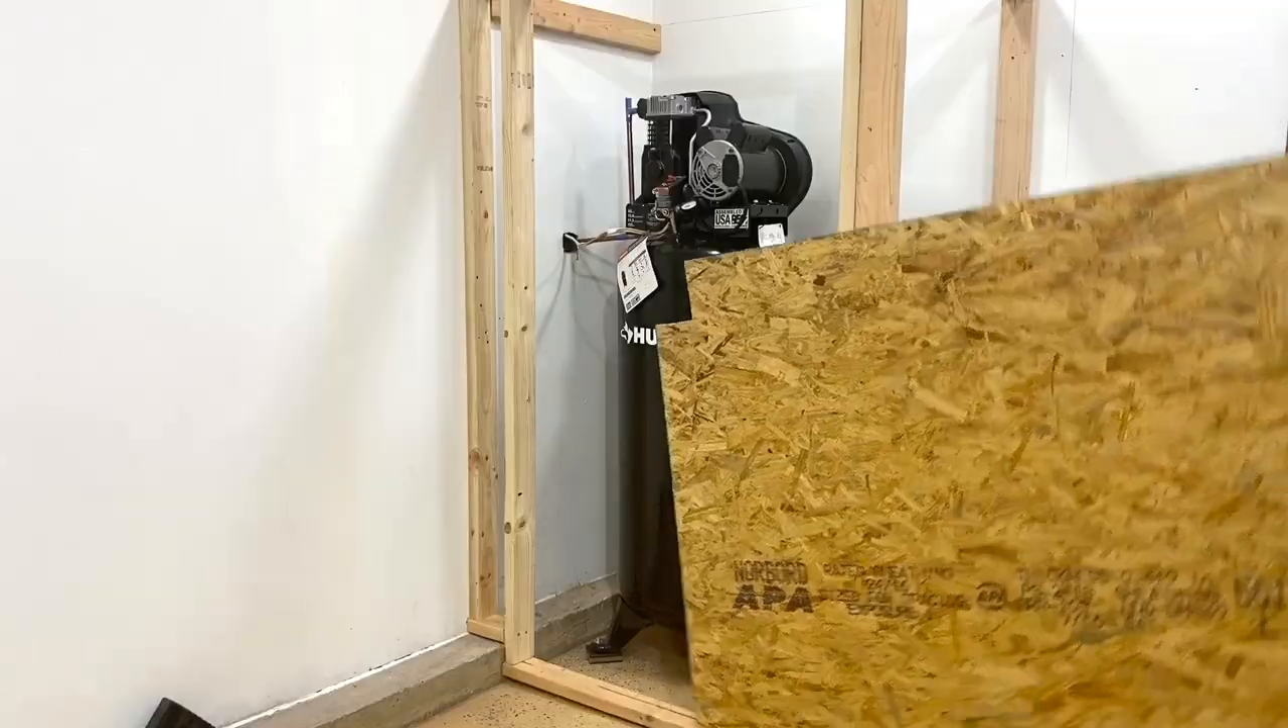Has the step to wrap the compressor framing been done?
No.